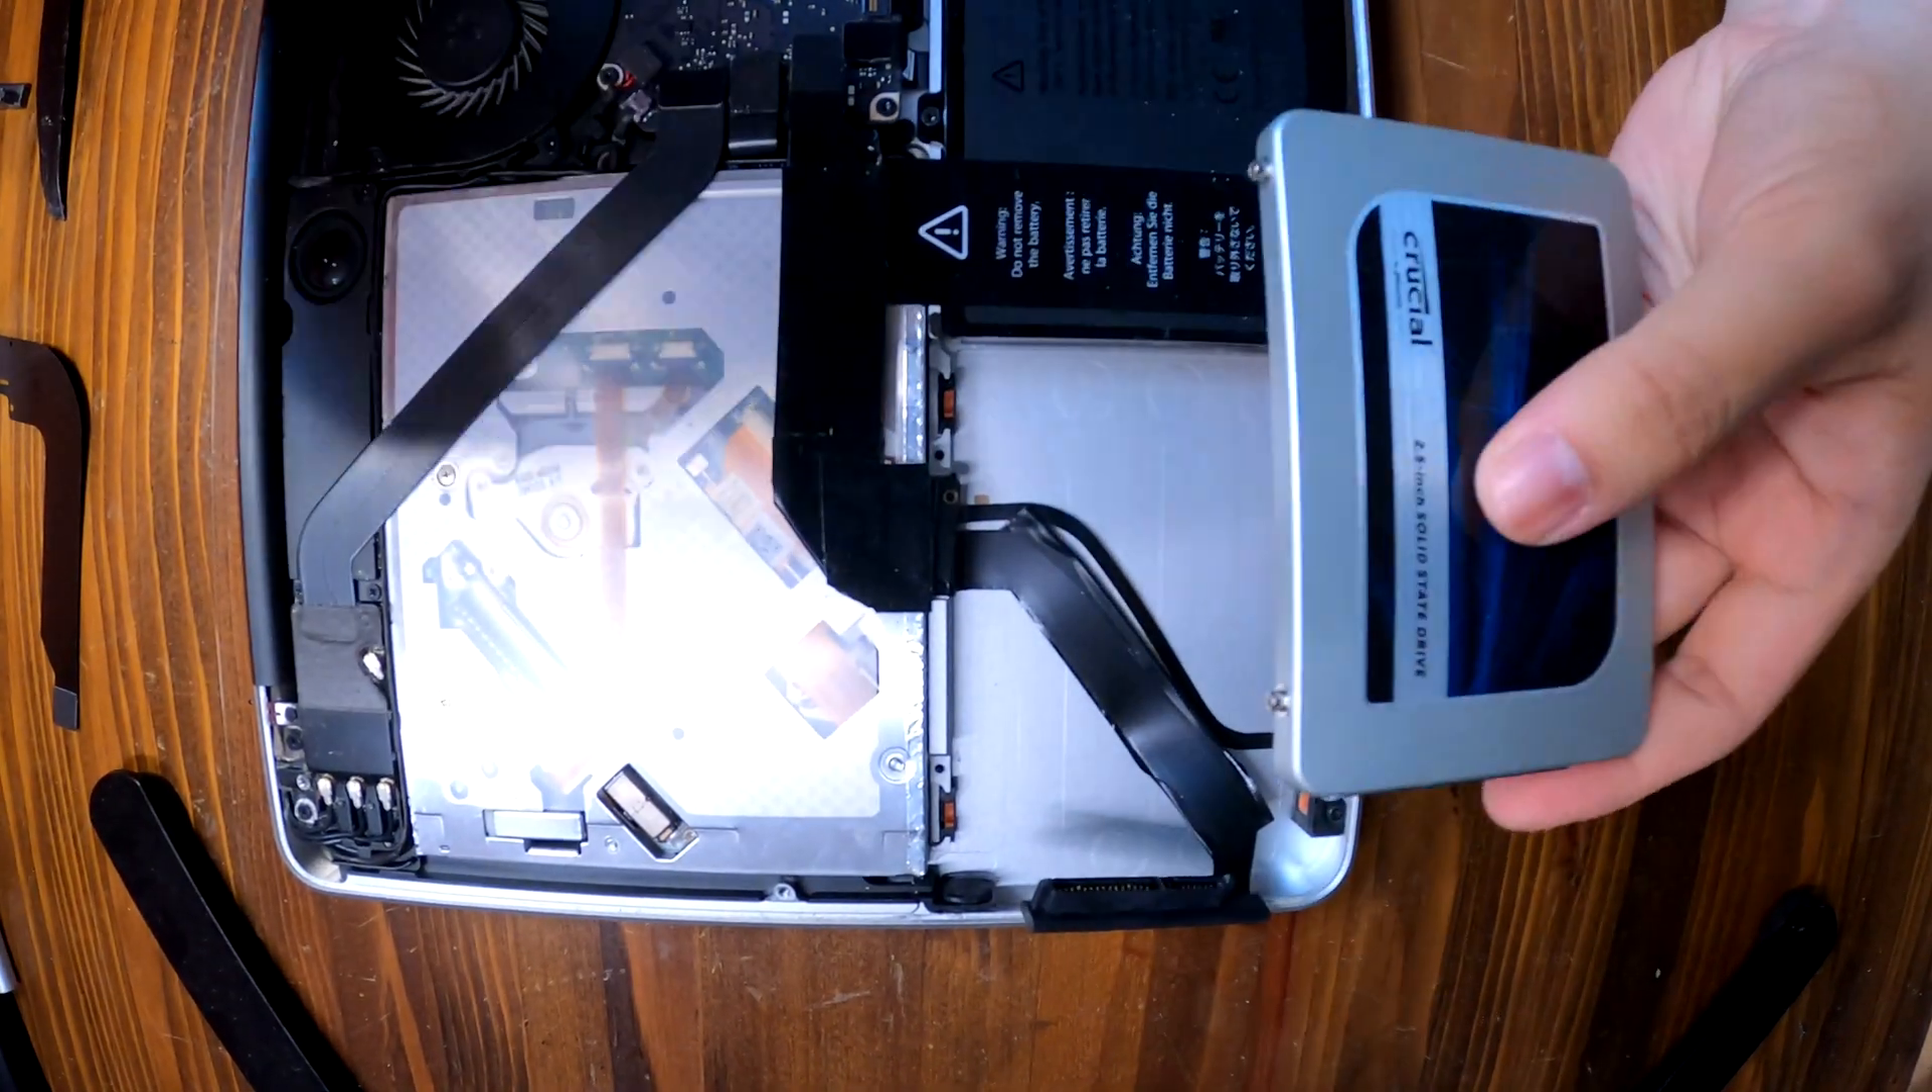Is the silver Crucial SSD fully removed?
Yes.